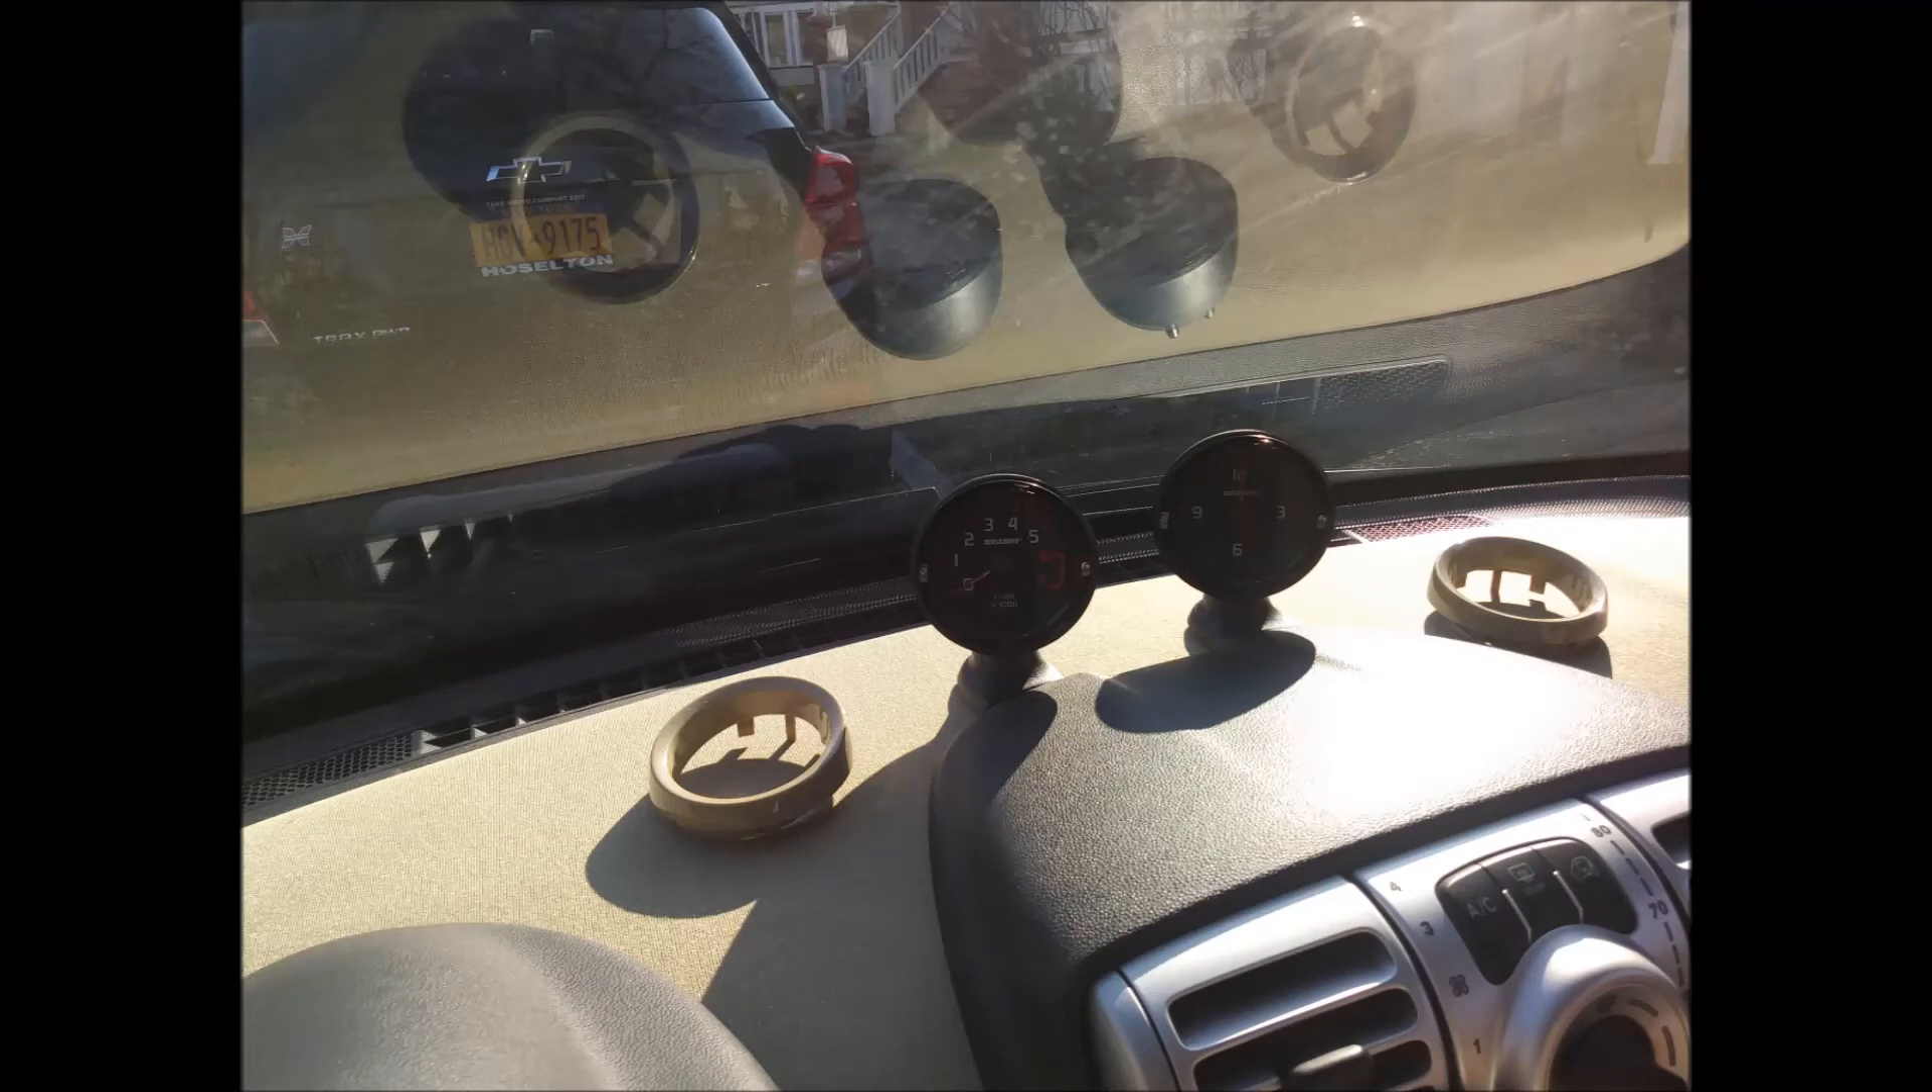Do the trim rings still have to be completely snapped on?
Yes.